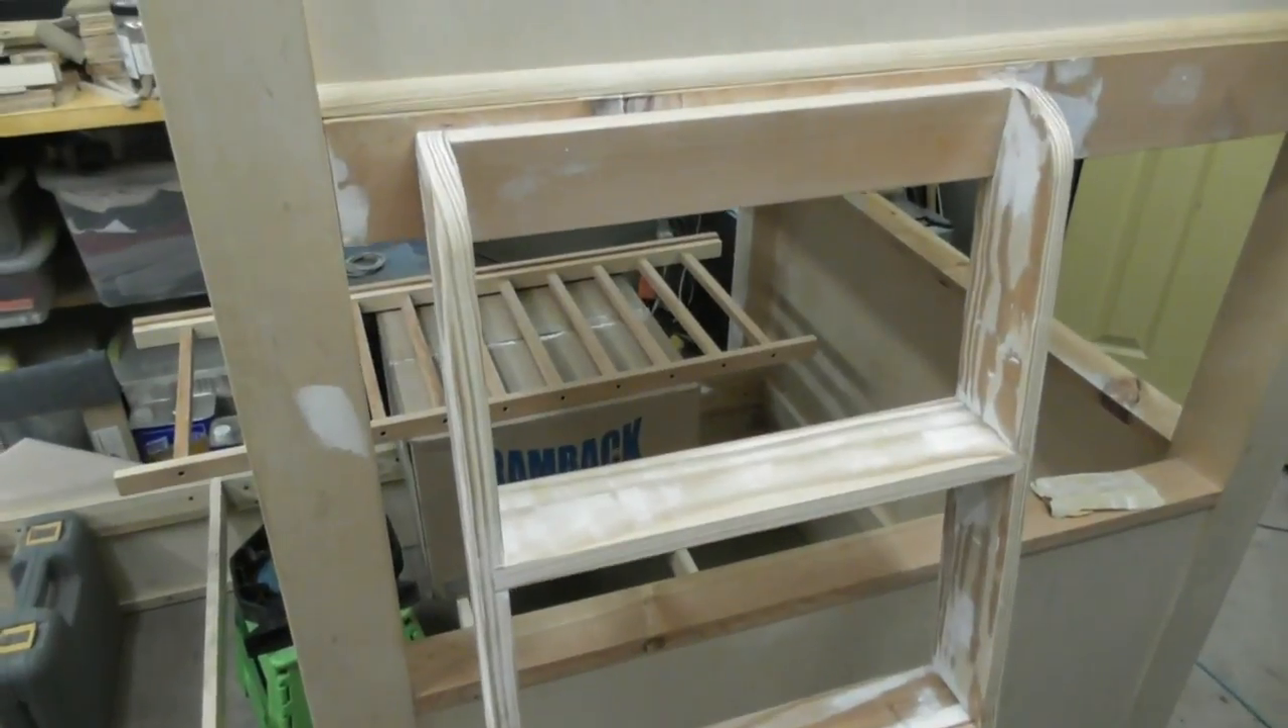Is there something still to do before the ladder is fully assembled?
No.